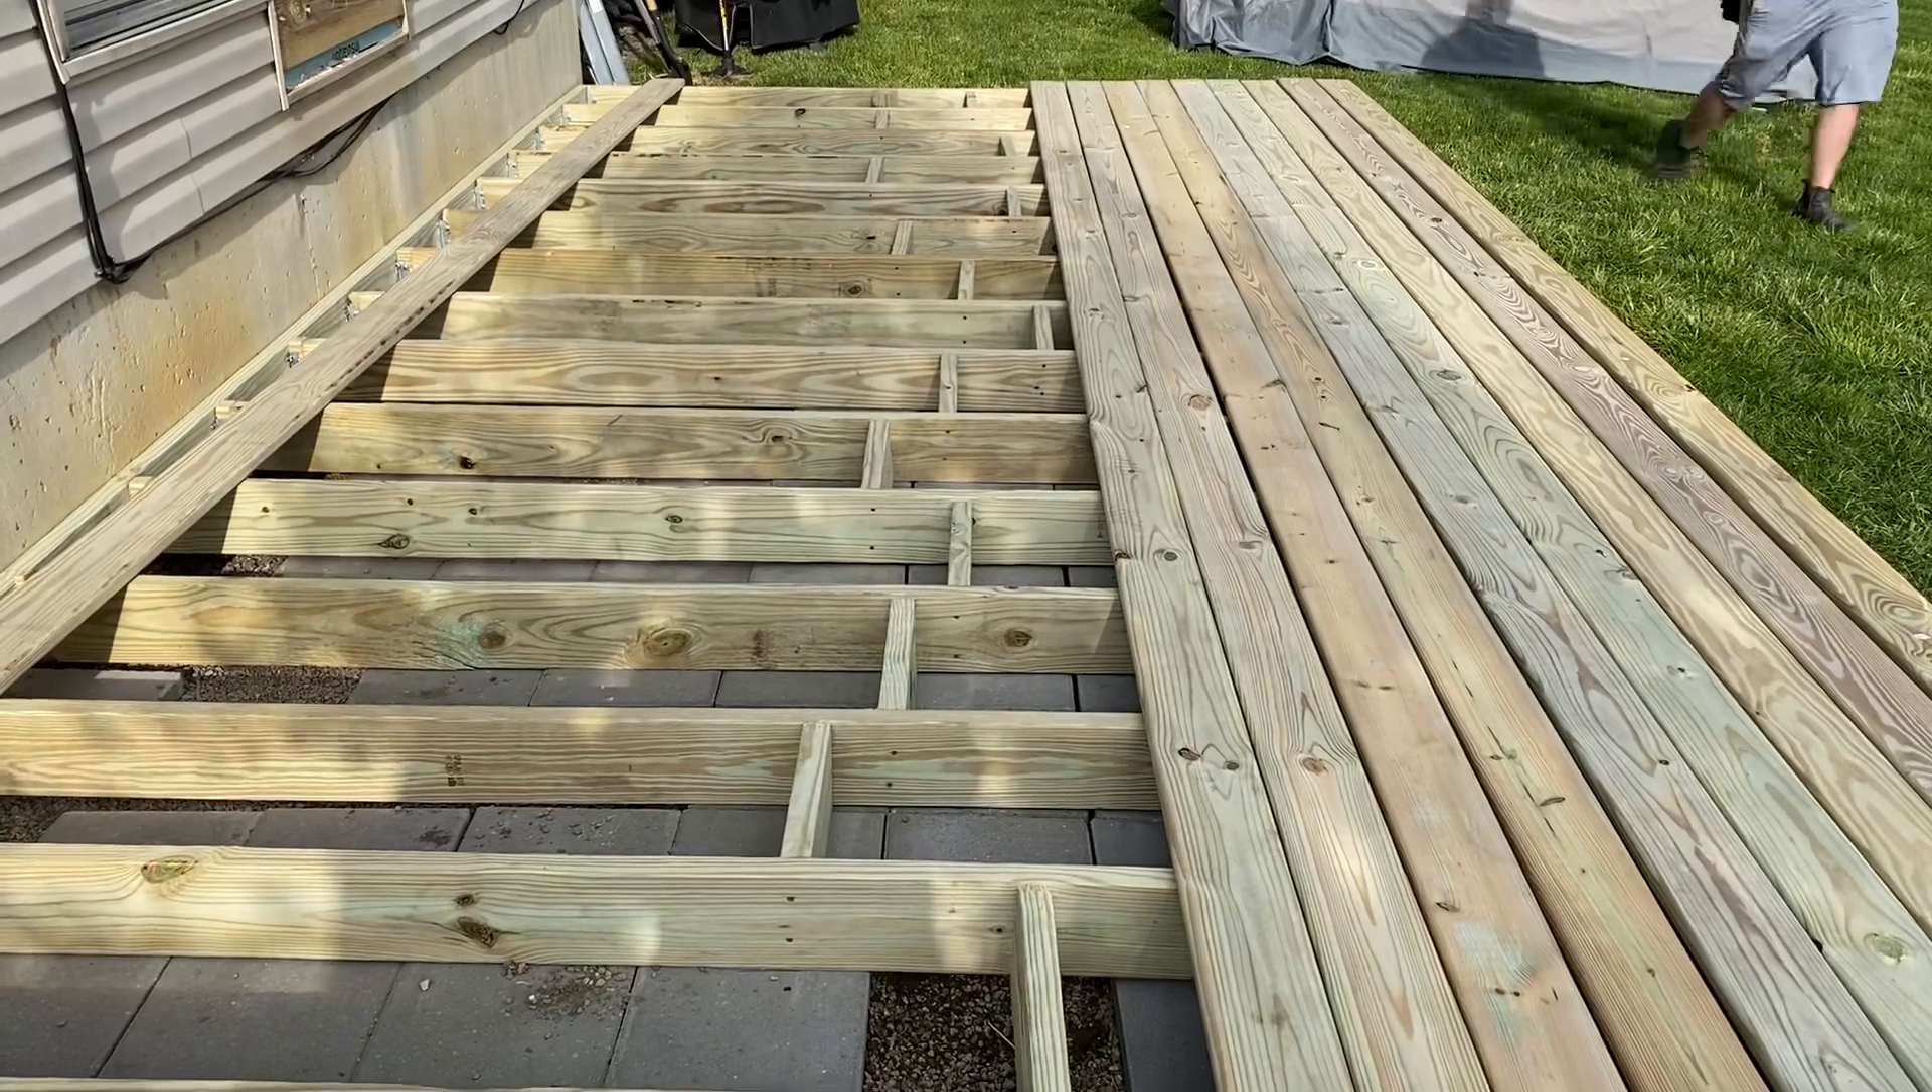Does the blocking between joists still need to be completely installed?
No.